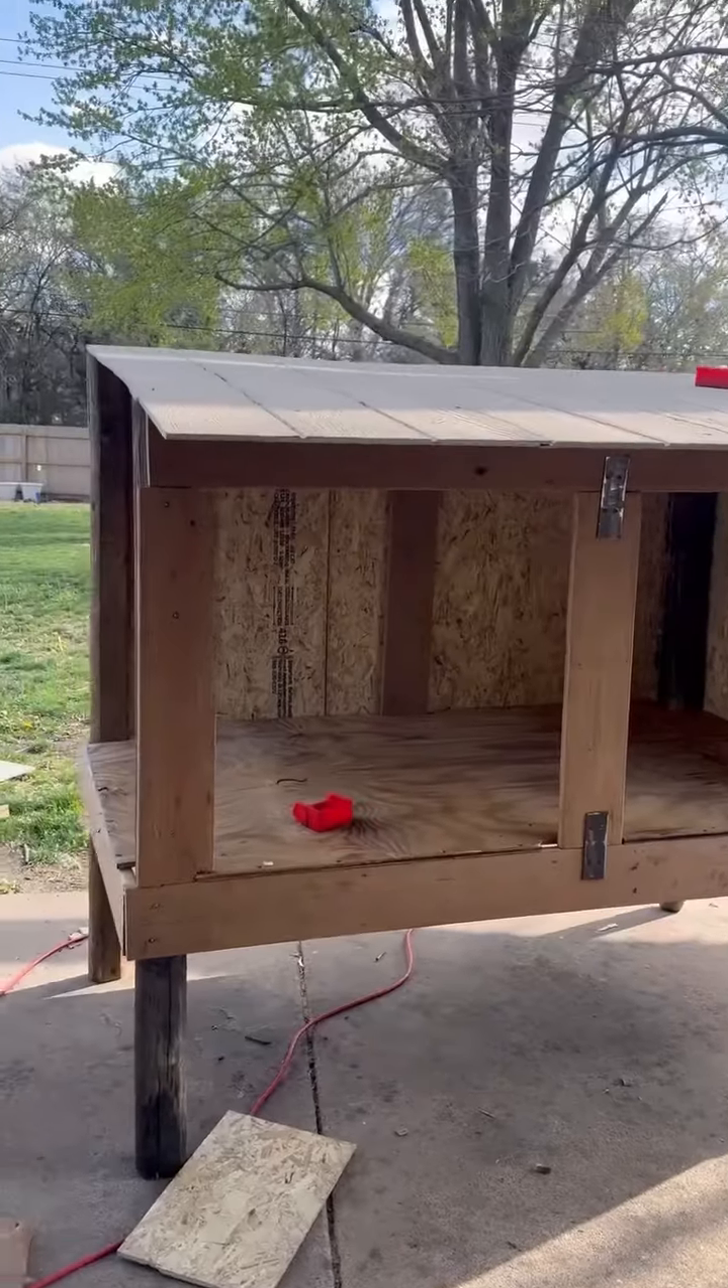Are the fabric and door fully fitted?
No.